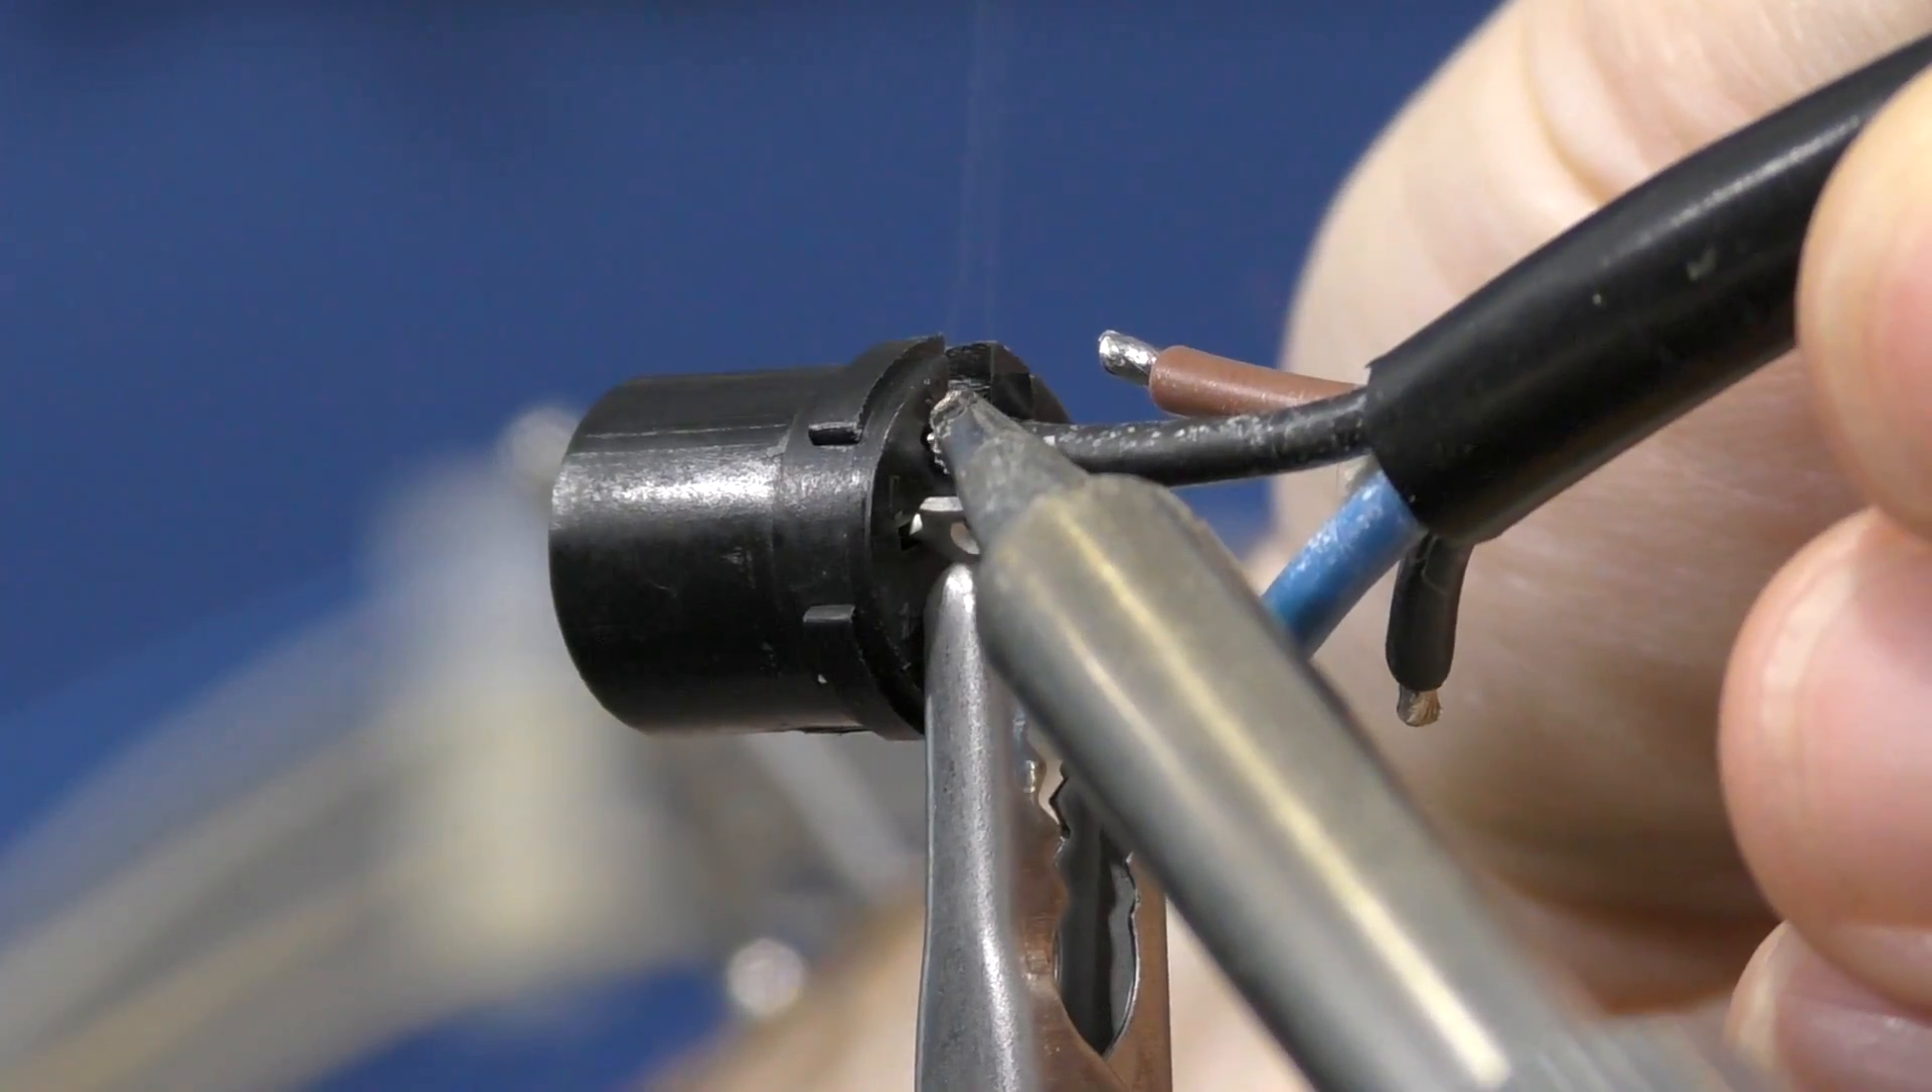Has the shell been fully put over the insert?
No.